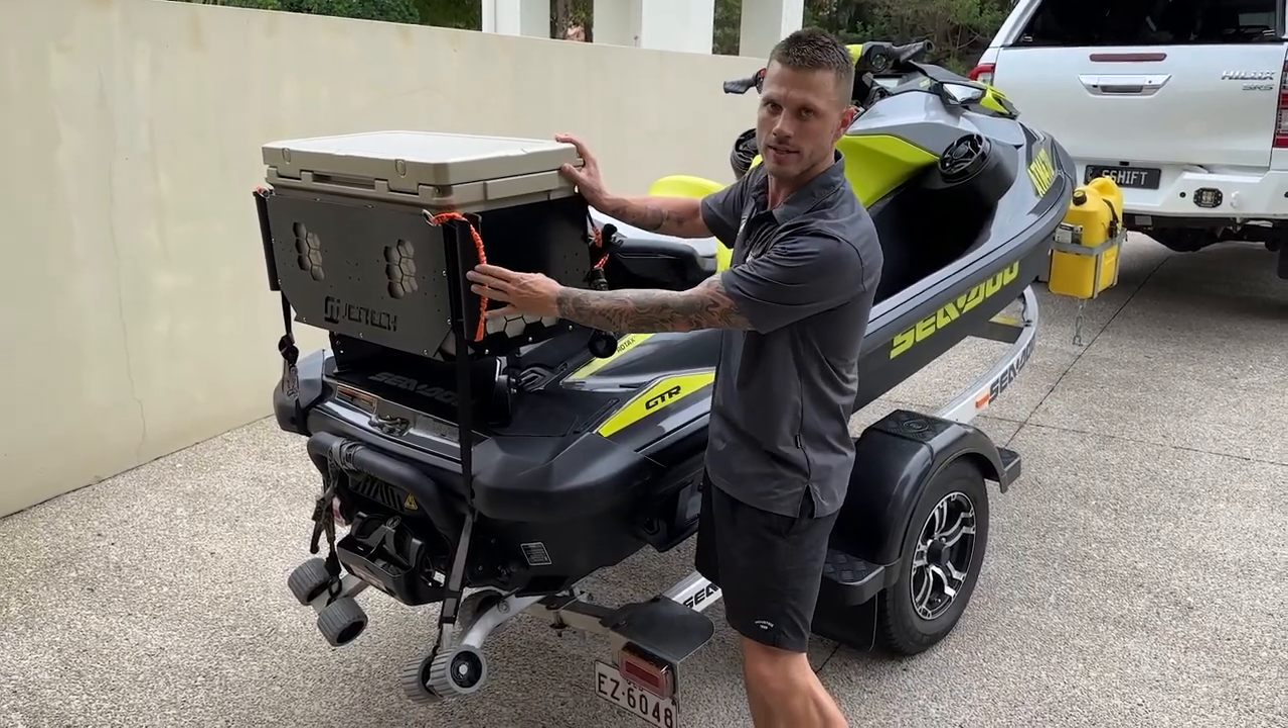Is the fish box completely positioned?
Yes.